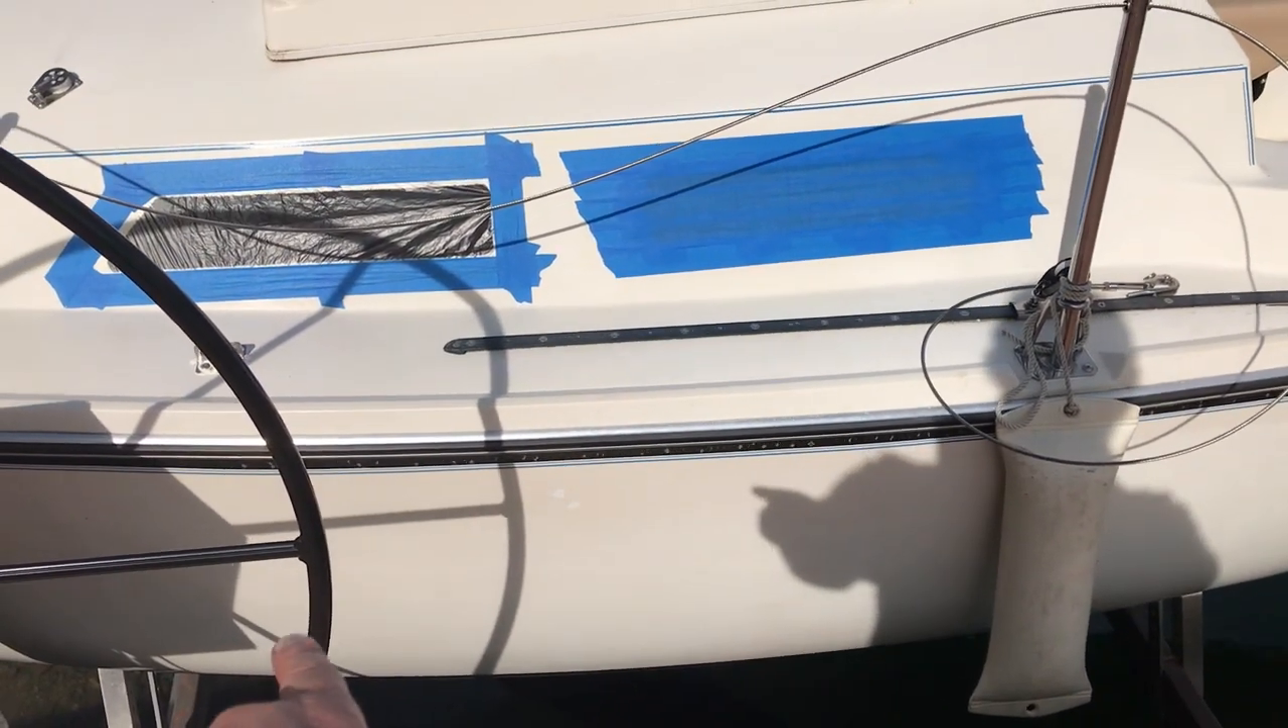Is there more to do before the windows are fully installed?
Yes.